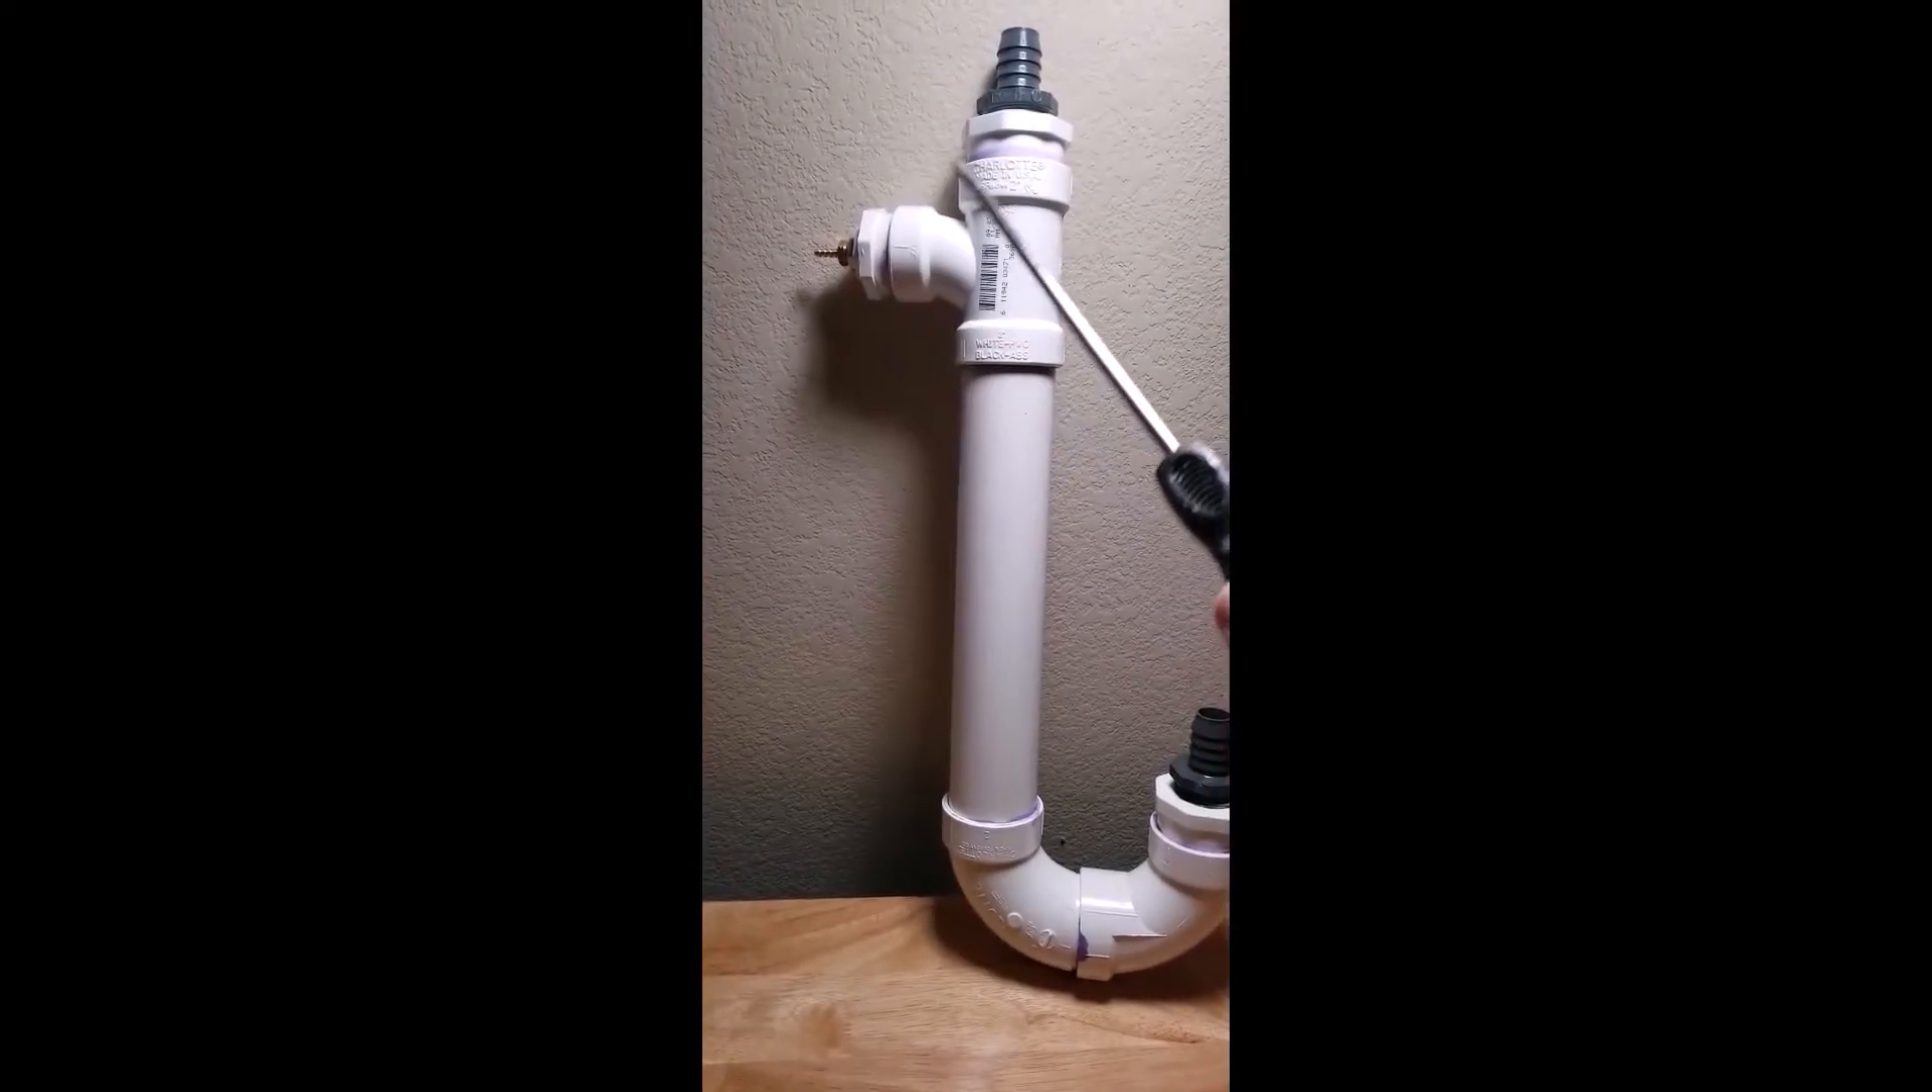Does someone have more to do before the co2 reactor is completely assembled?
No.